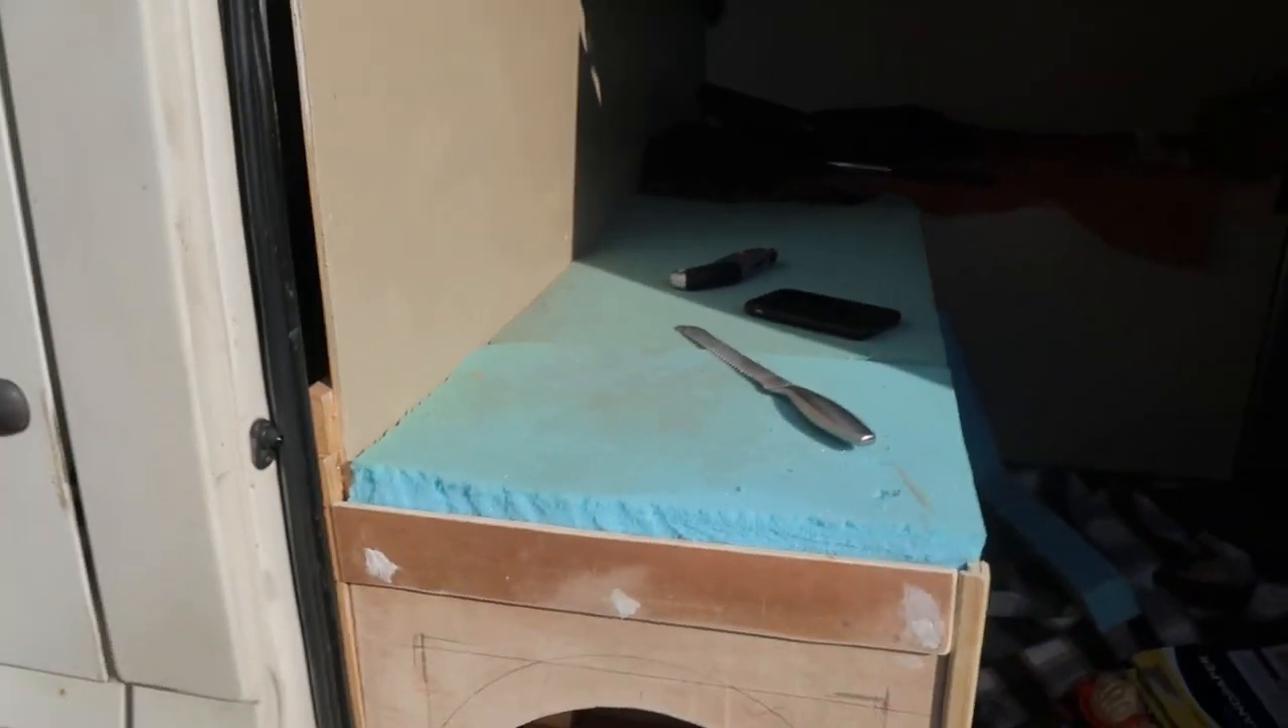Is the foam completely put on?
Yes.